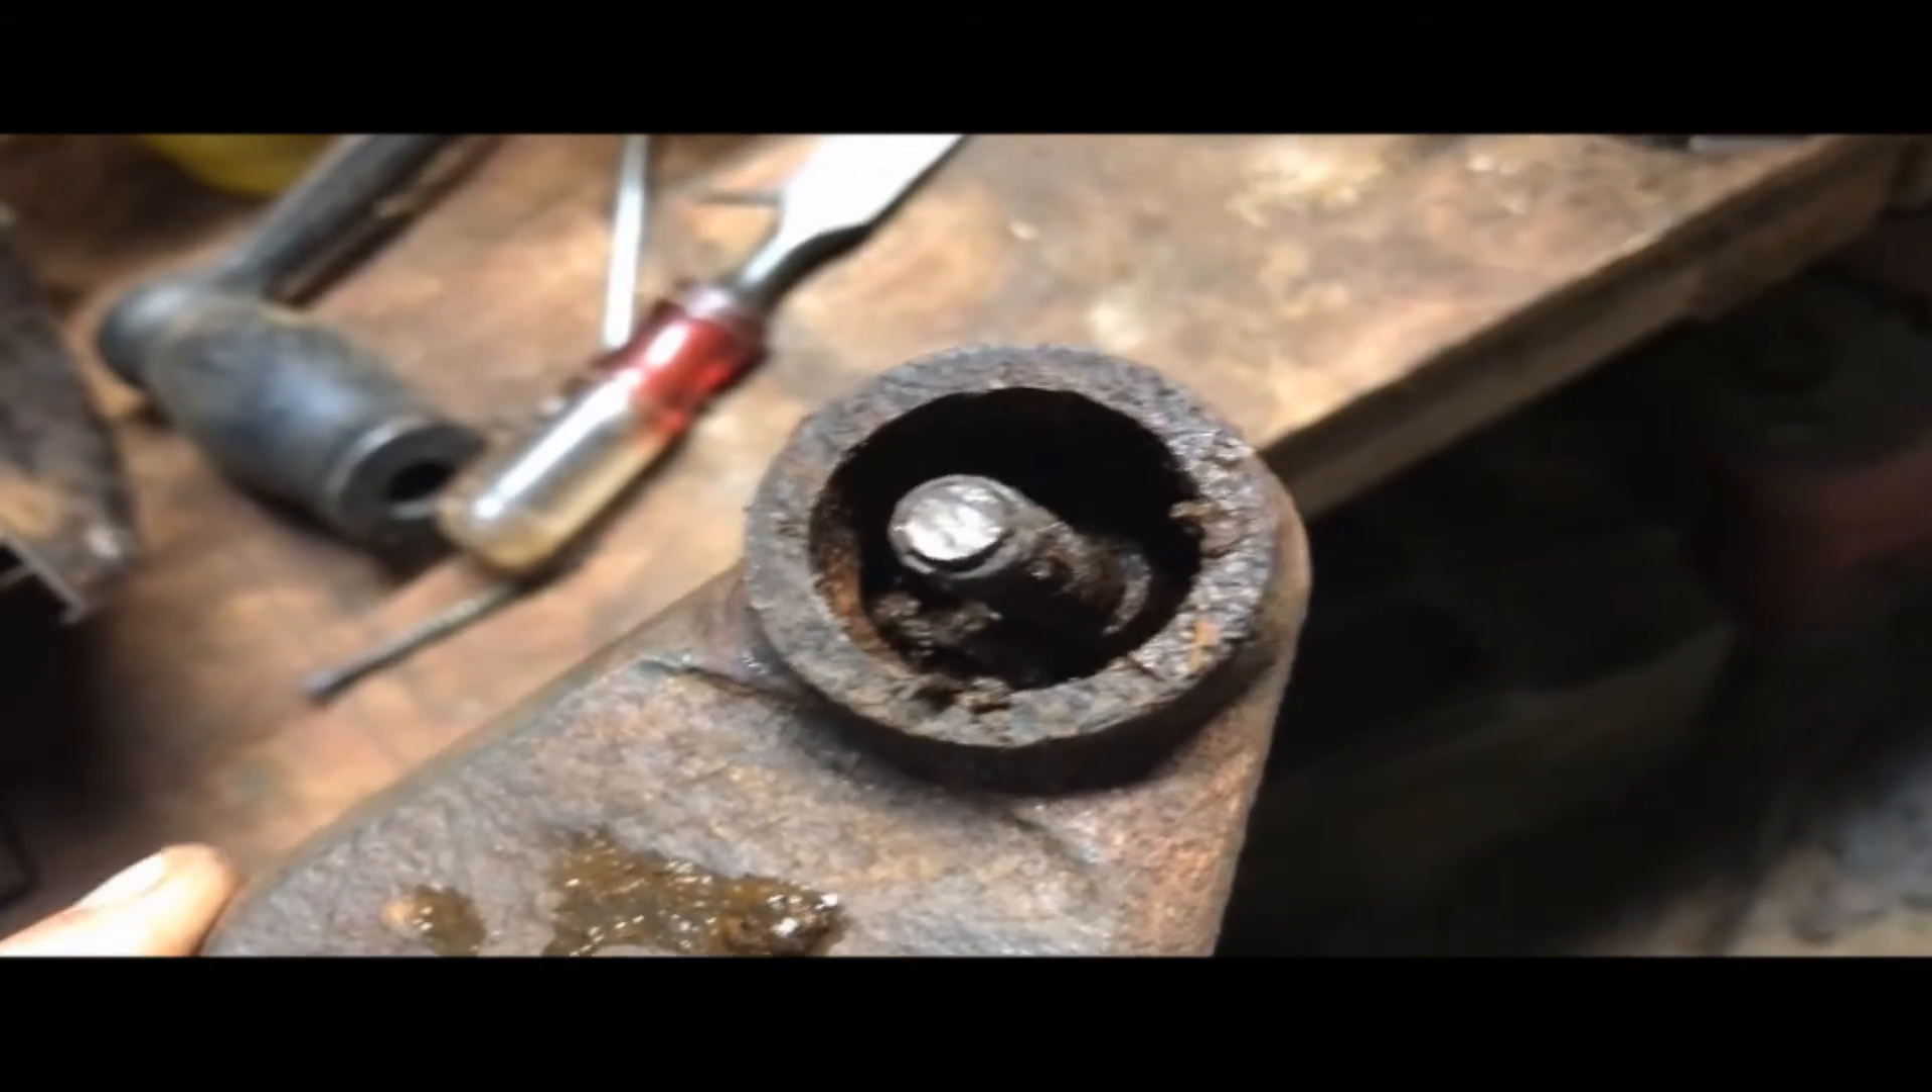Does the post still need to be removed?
Yes.